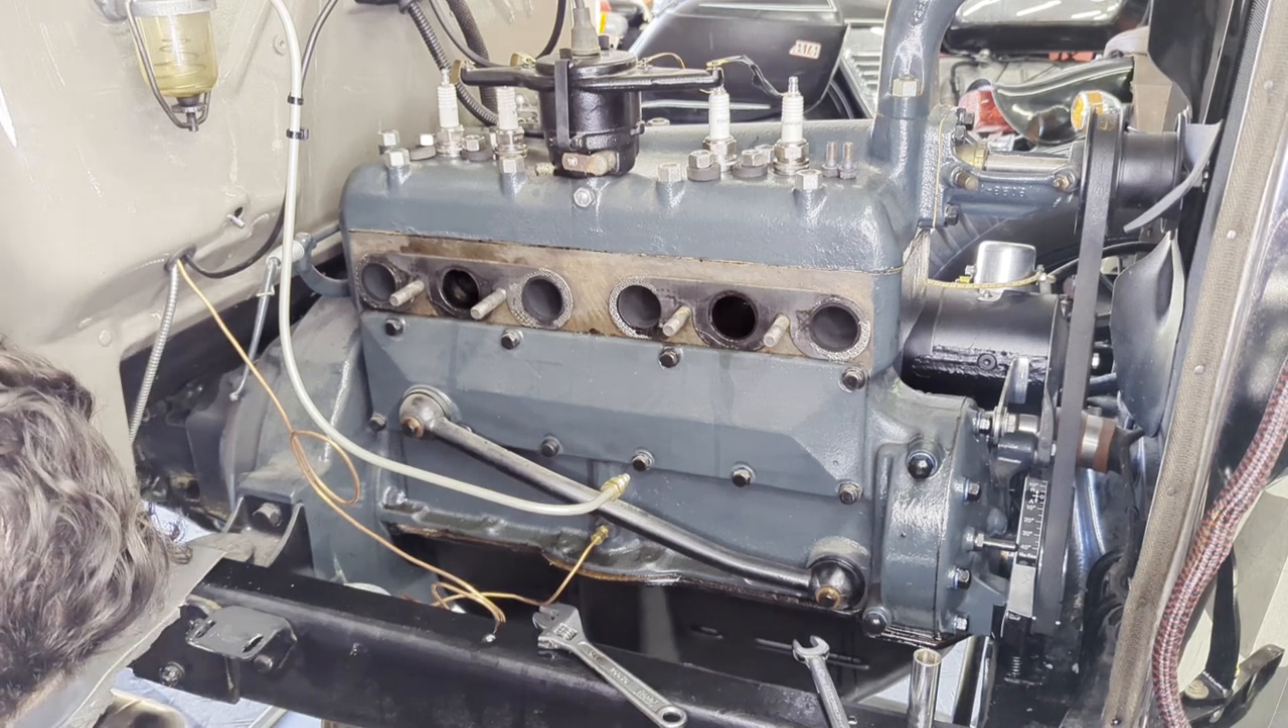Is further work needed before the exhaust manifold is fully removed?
No.